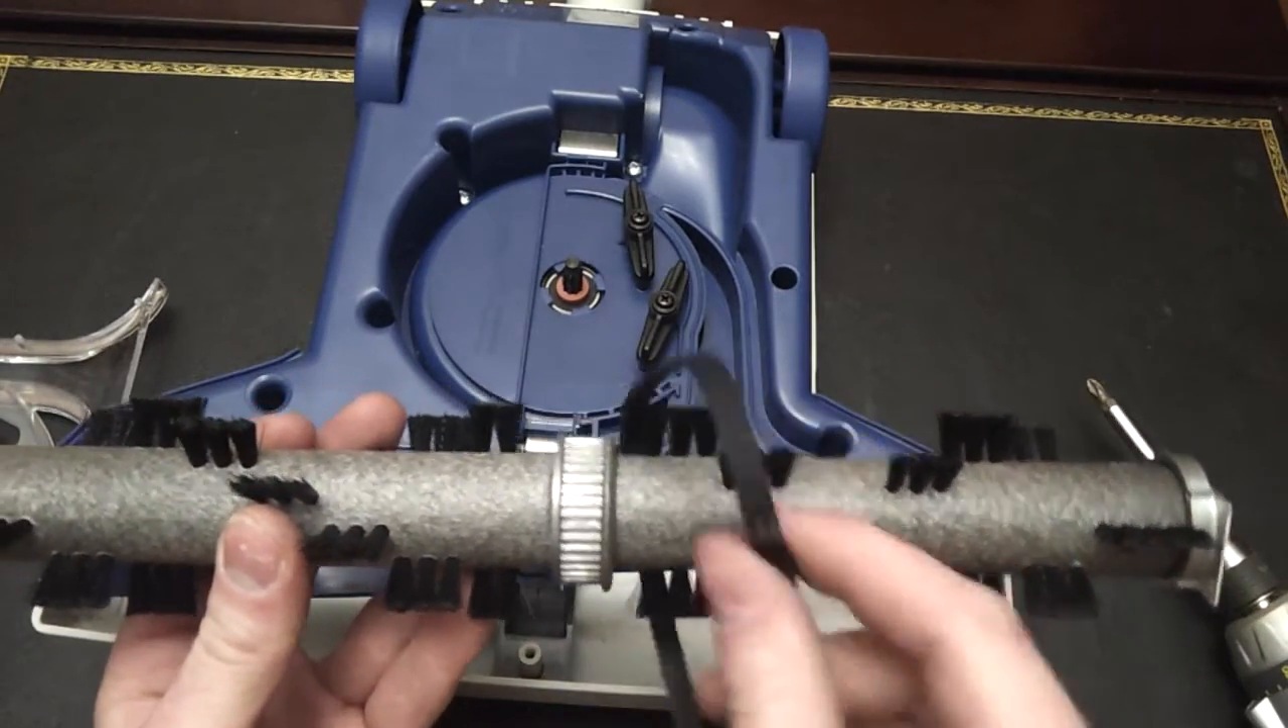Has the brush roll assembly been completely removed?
Yes.